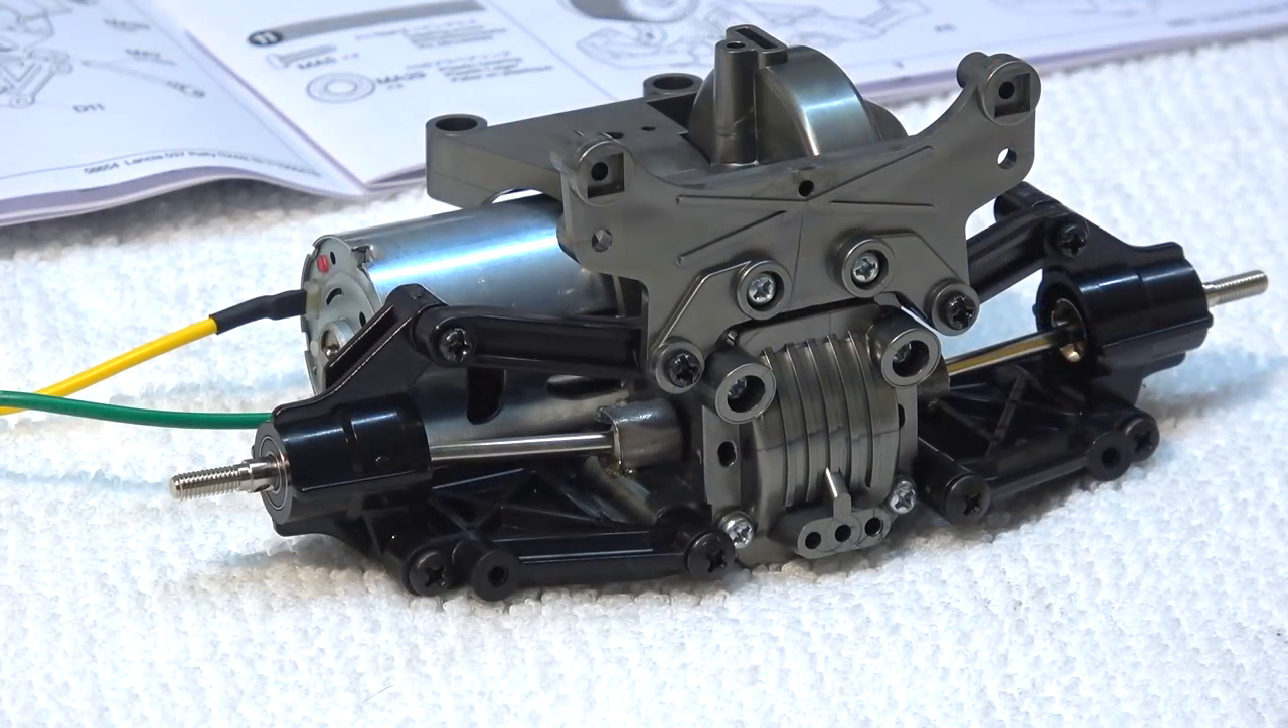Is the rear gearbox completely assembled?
Yes.